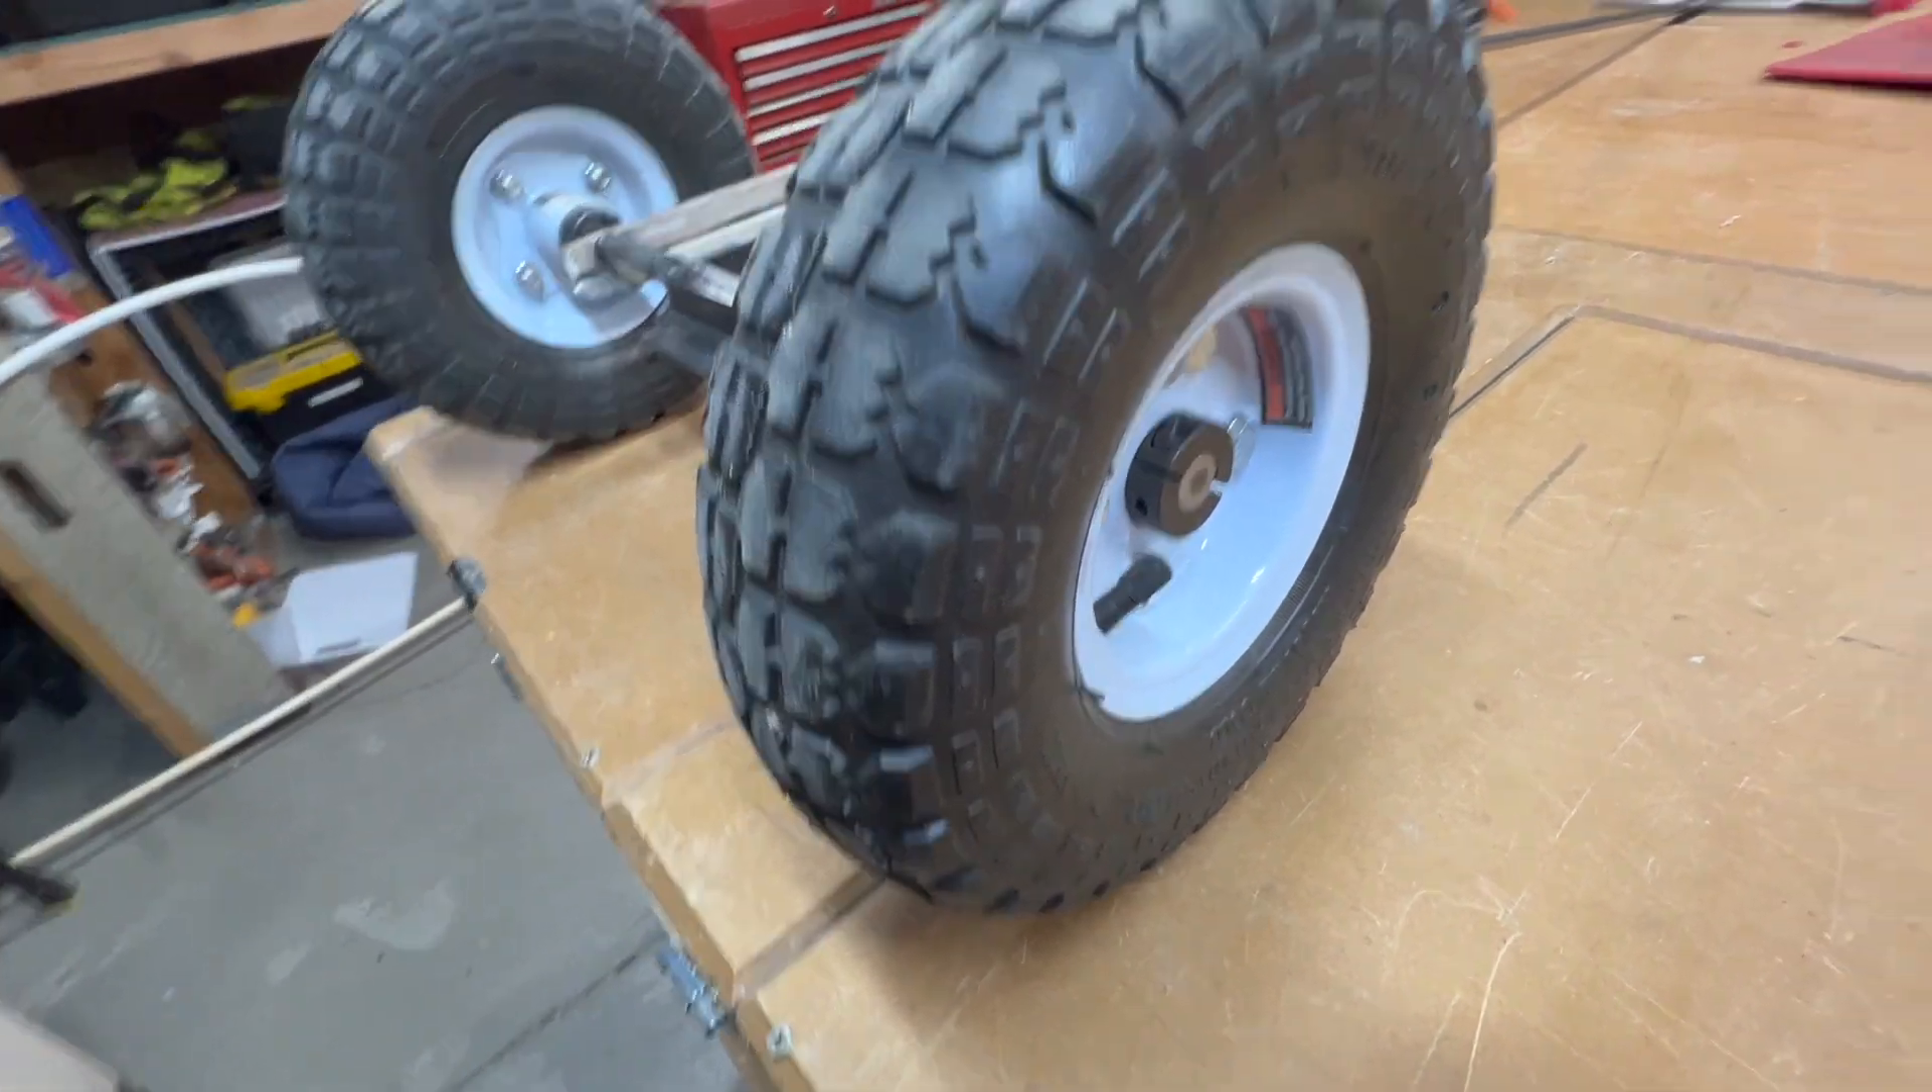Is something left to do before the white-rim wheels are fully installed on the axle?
No.